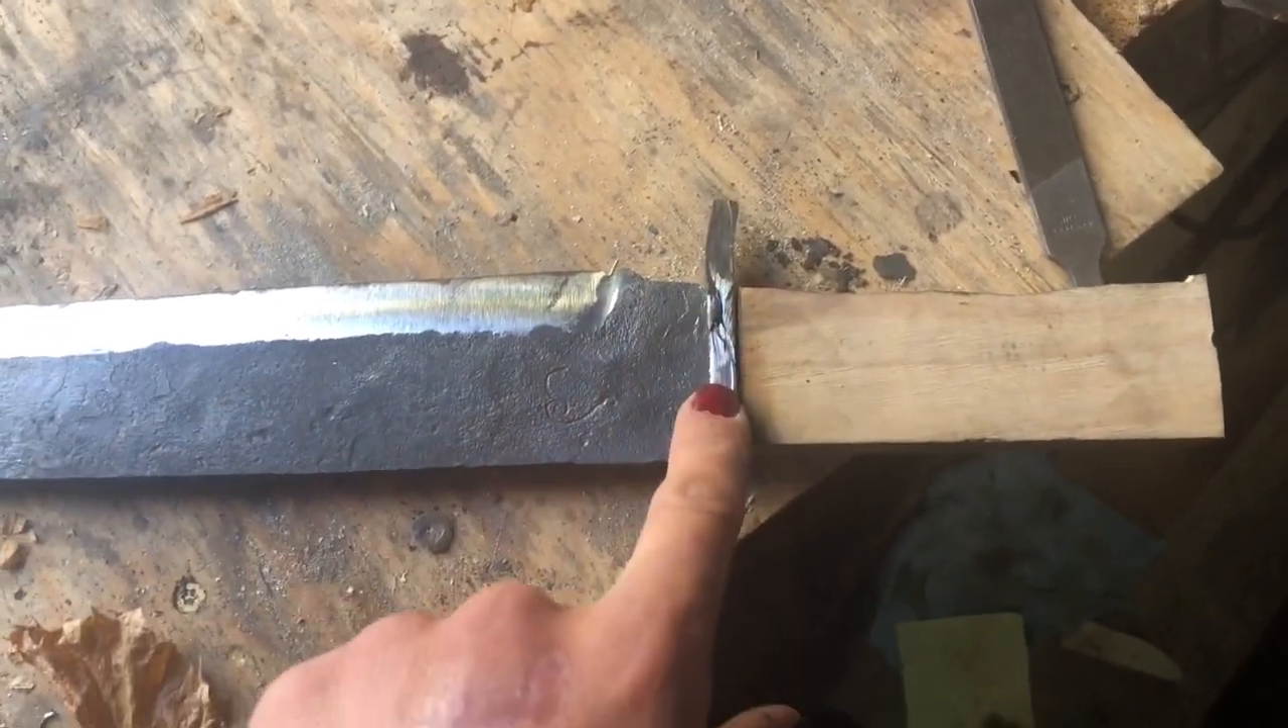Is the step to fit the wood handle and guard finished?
Yes.